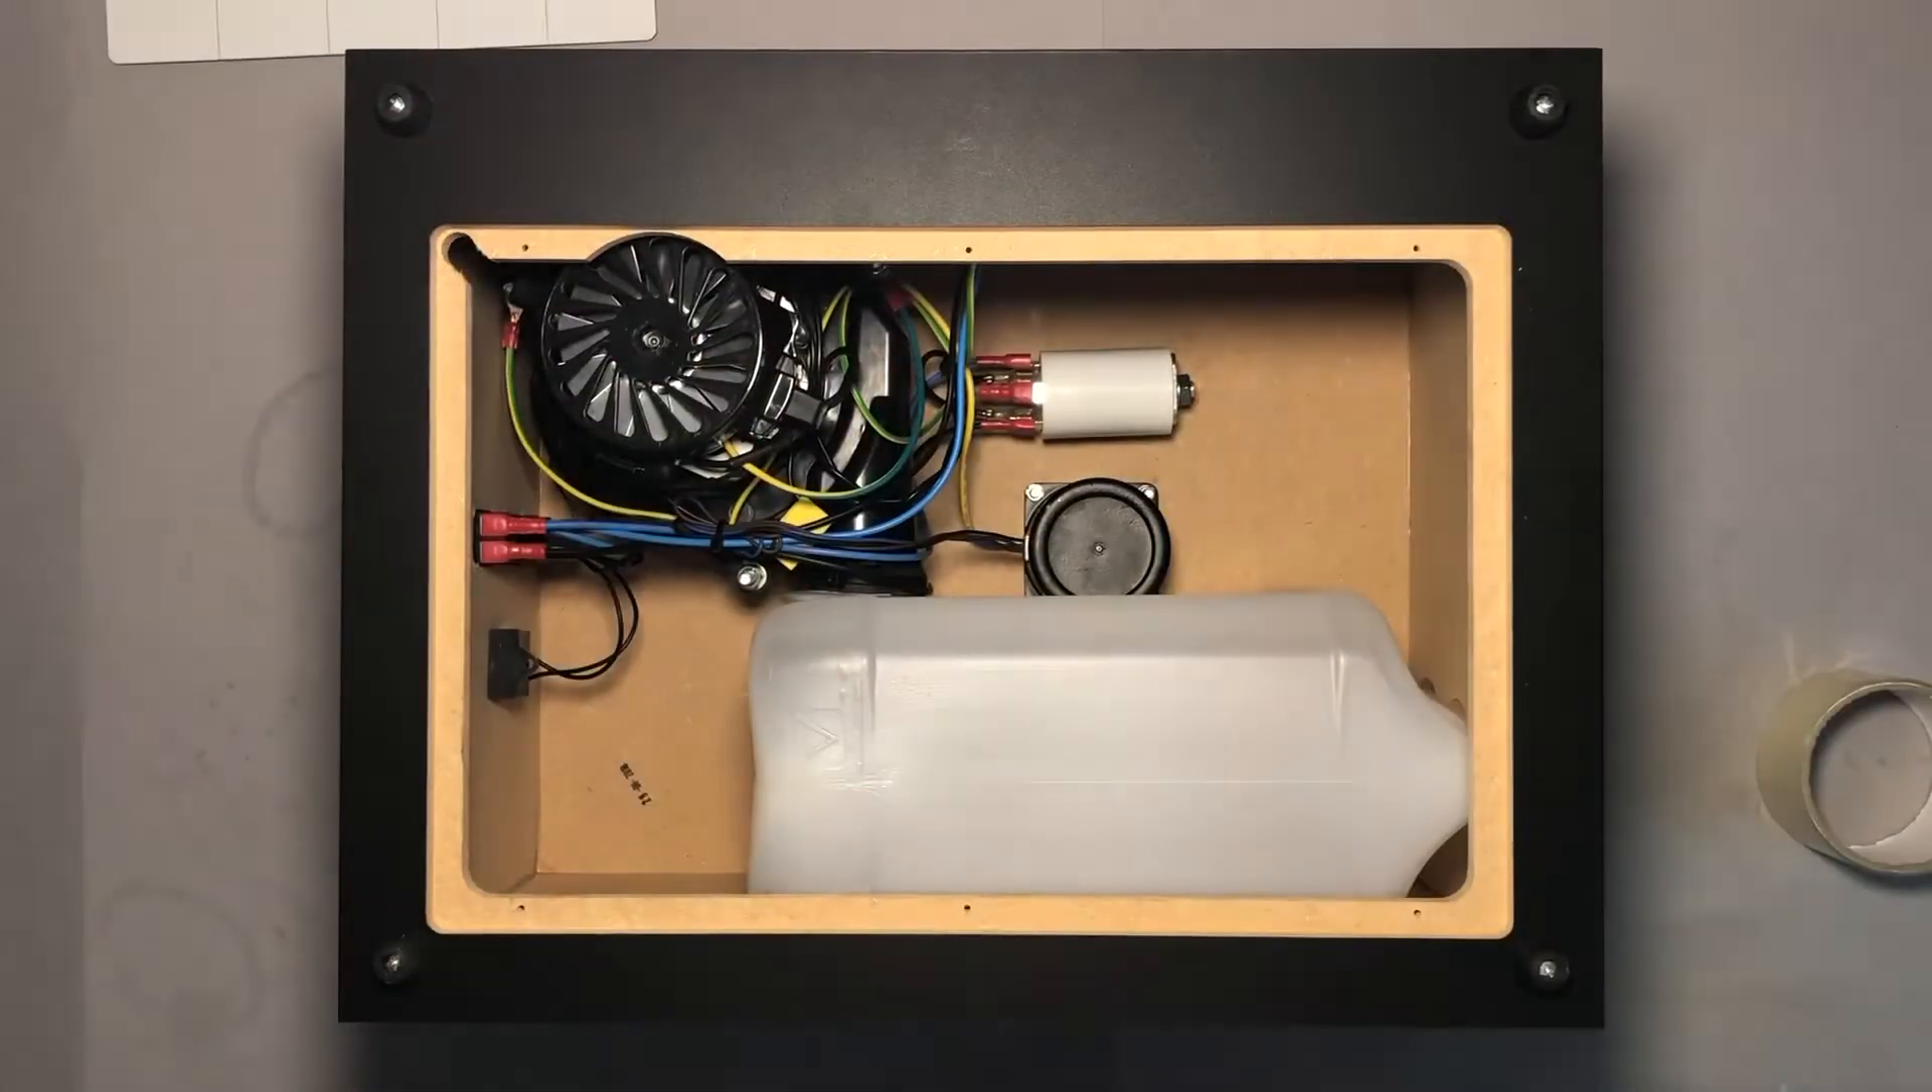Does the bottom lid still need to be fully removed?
No.